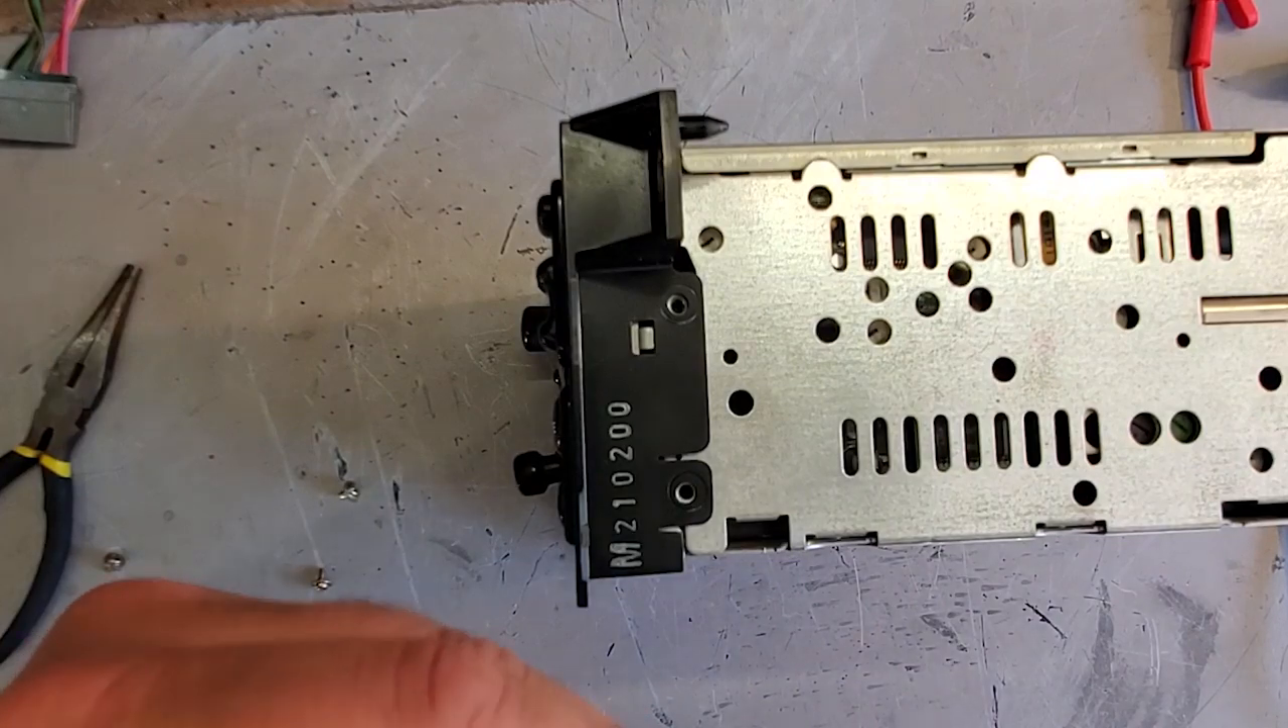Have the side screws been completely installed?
No.